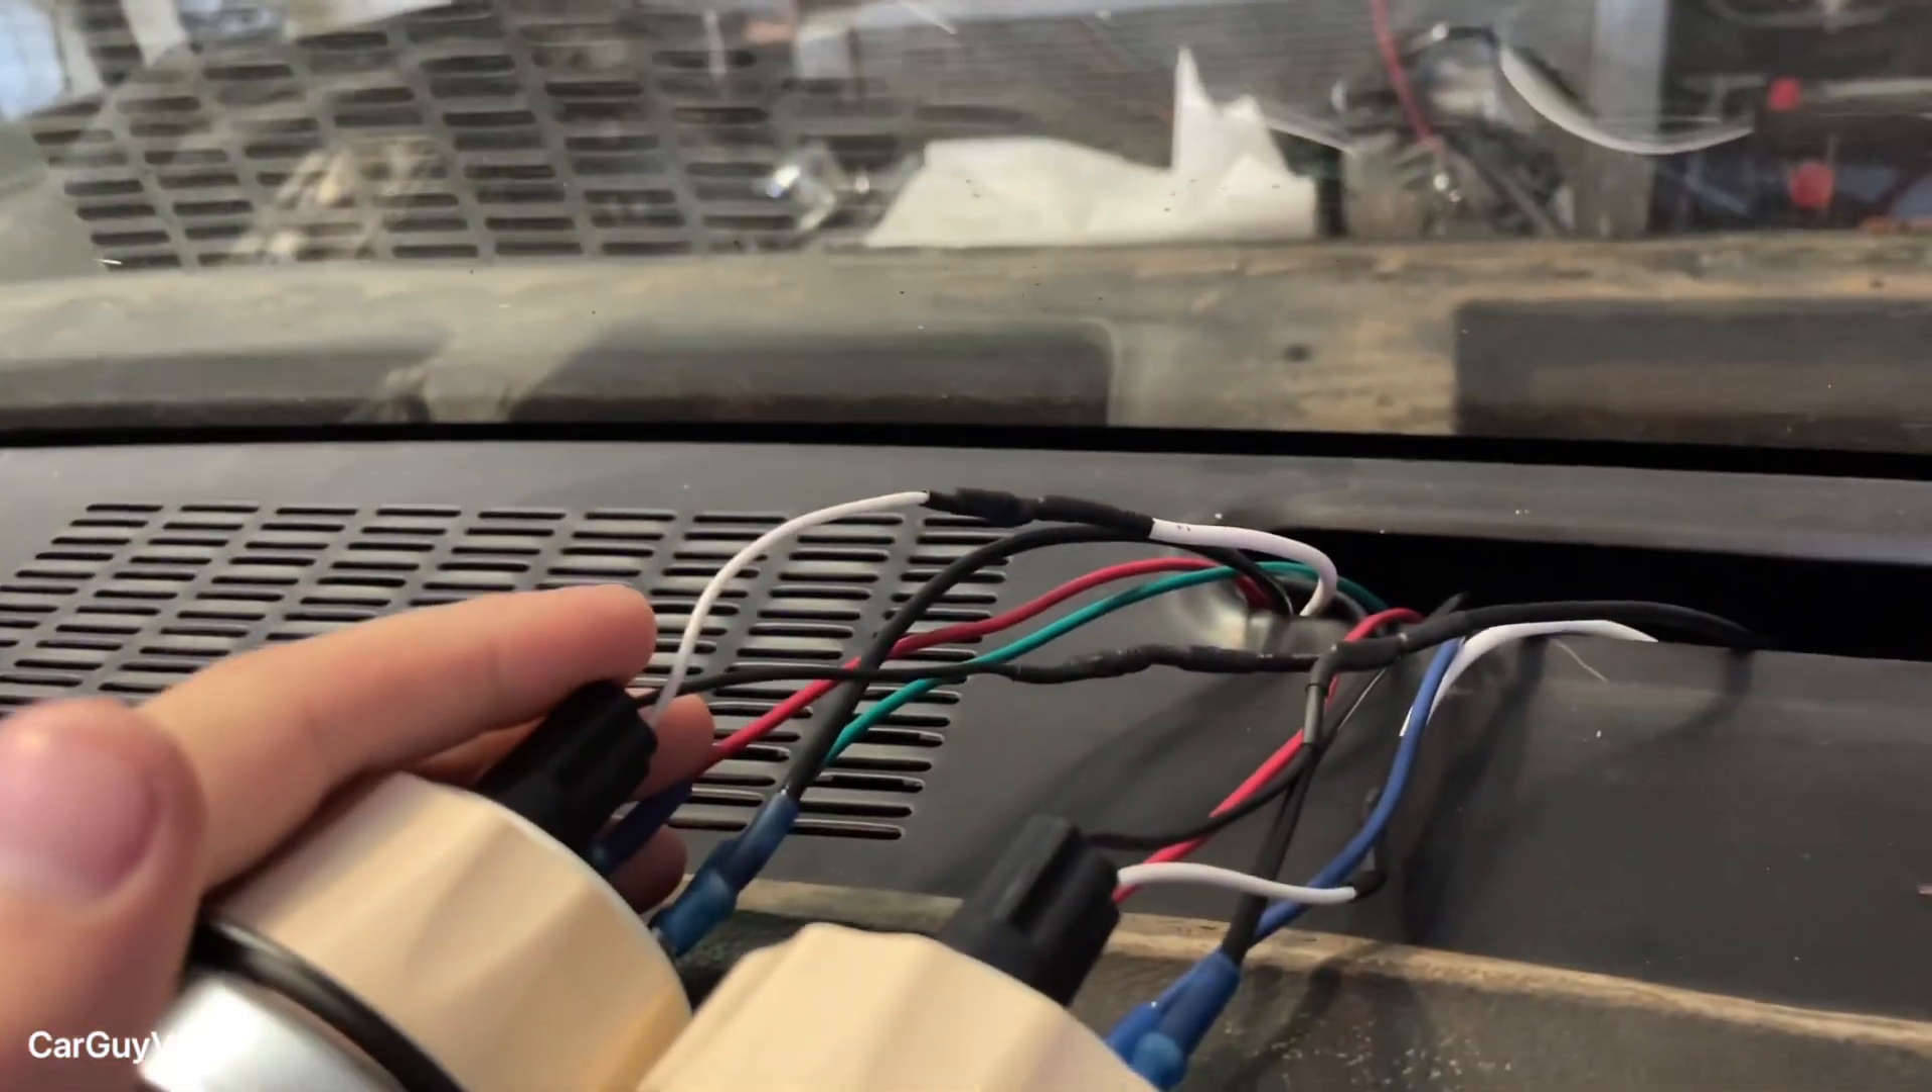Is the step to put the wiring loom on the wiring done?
No.